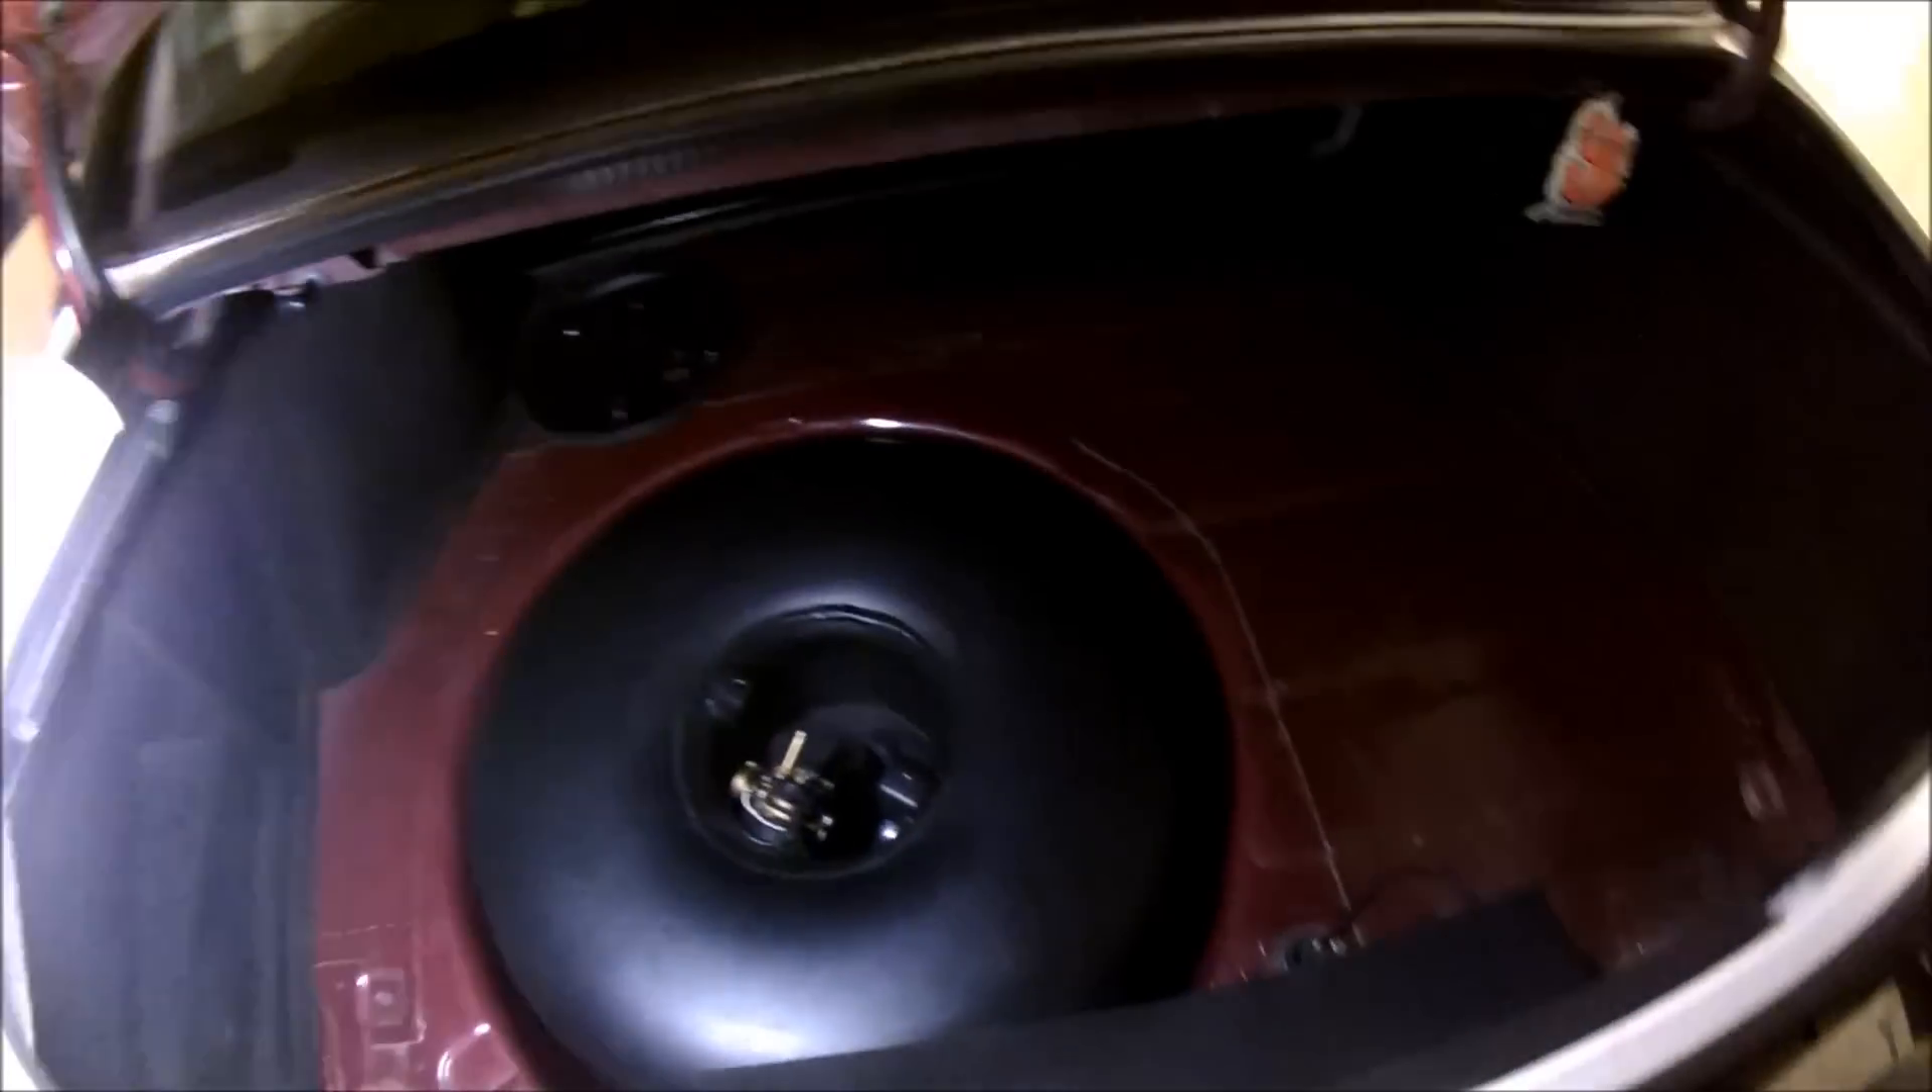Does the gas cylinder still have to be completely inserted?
No.